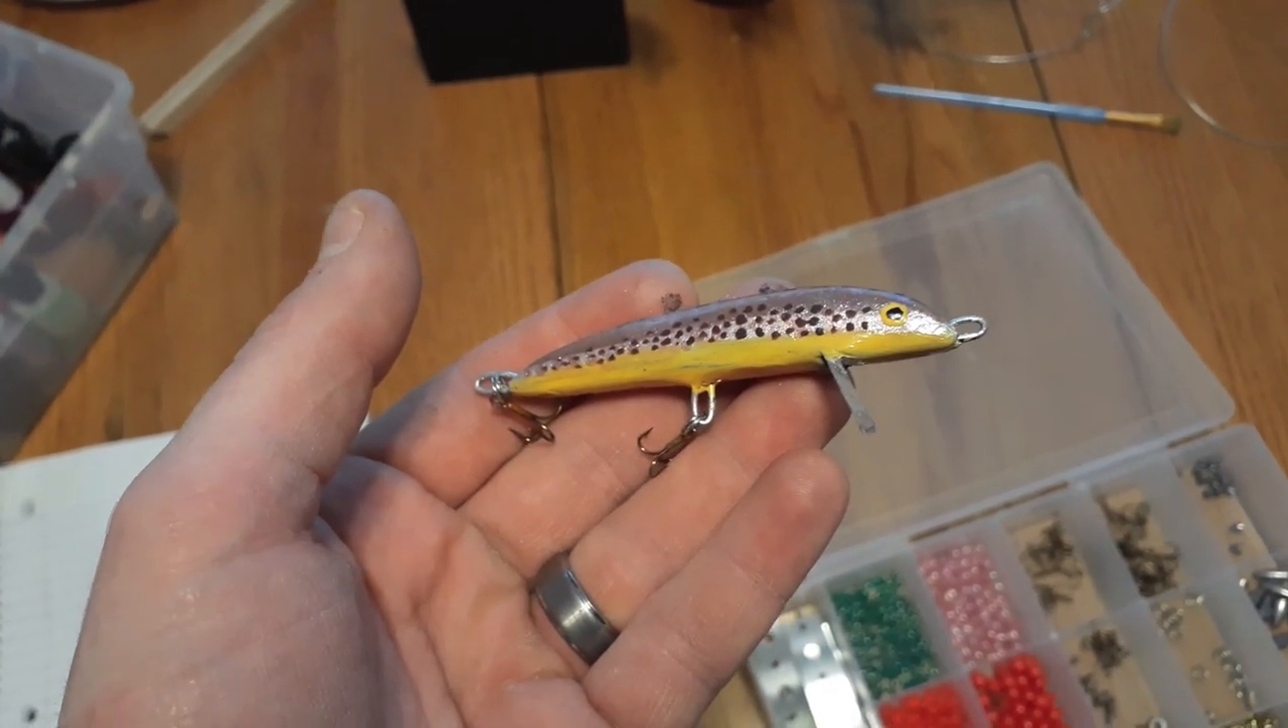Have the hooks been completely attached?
Yes.